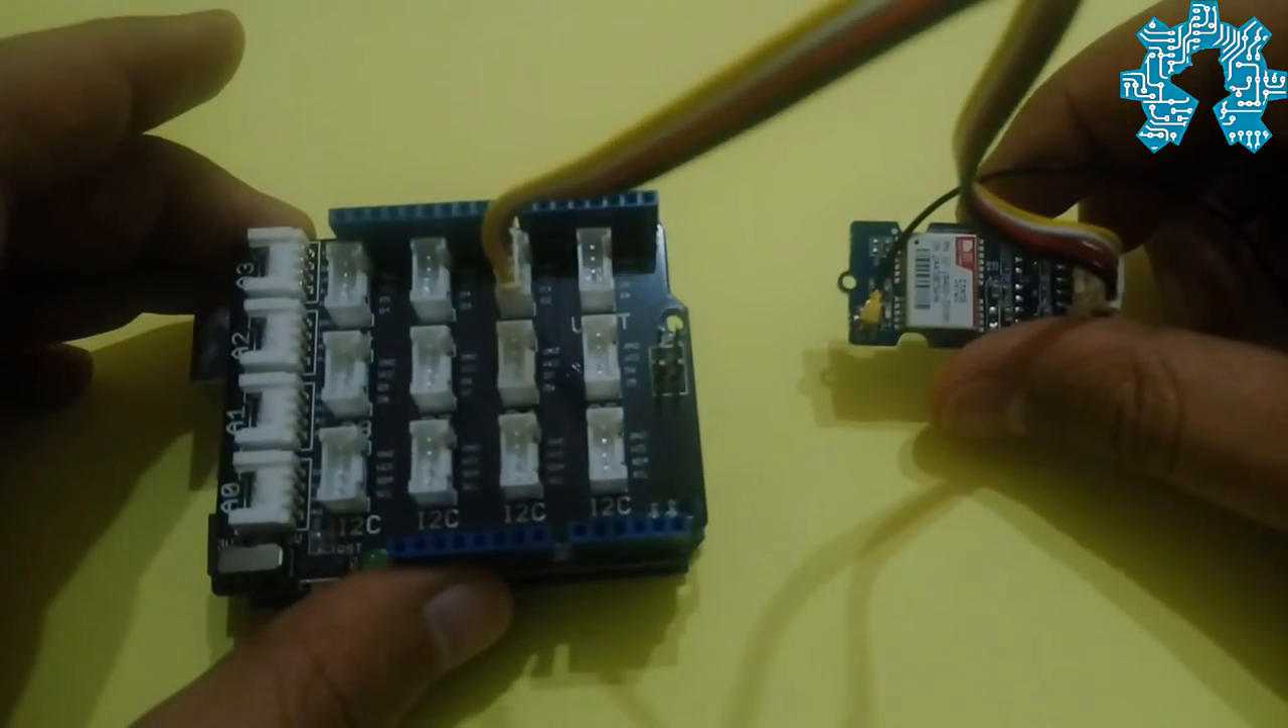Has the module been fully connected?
Yes.